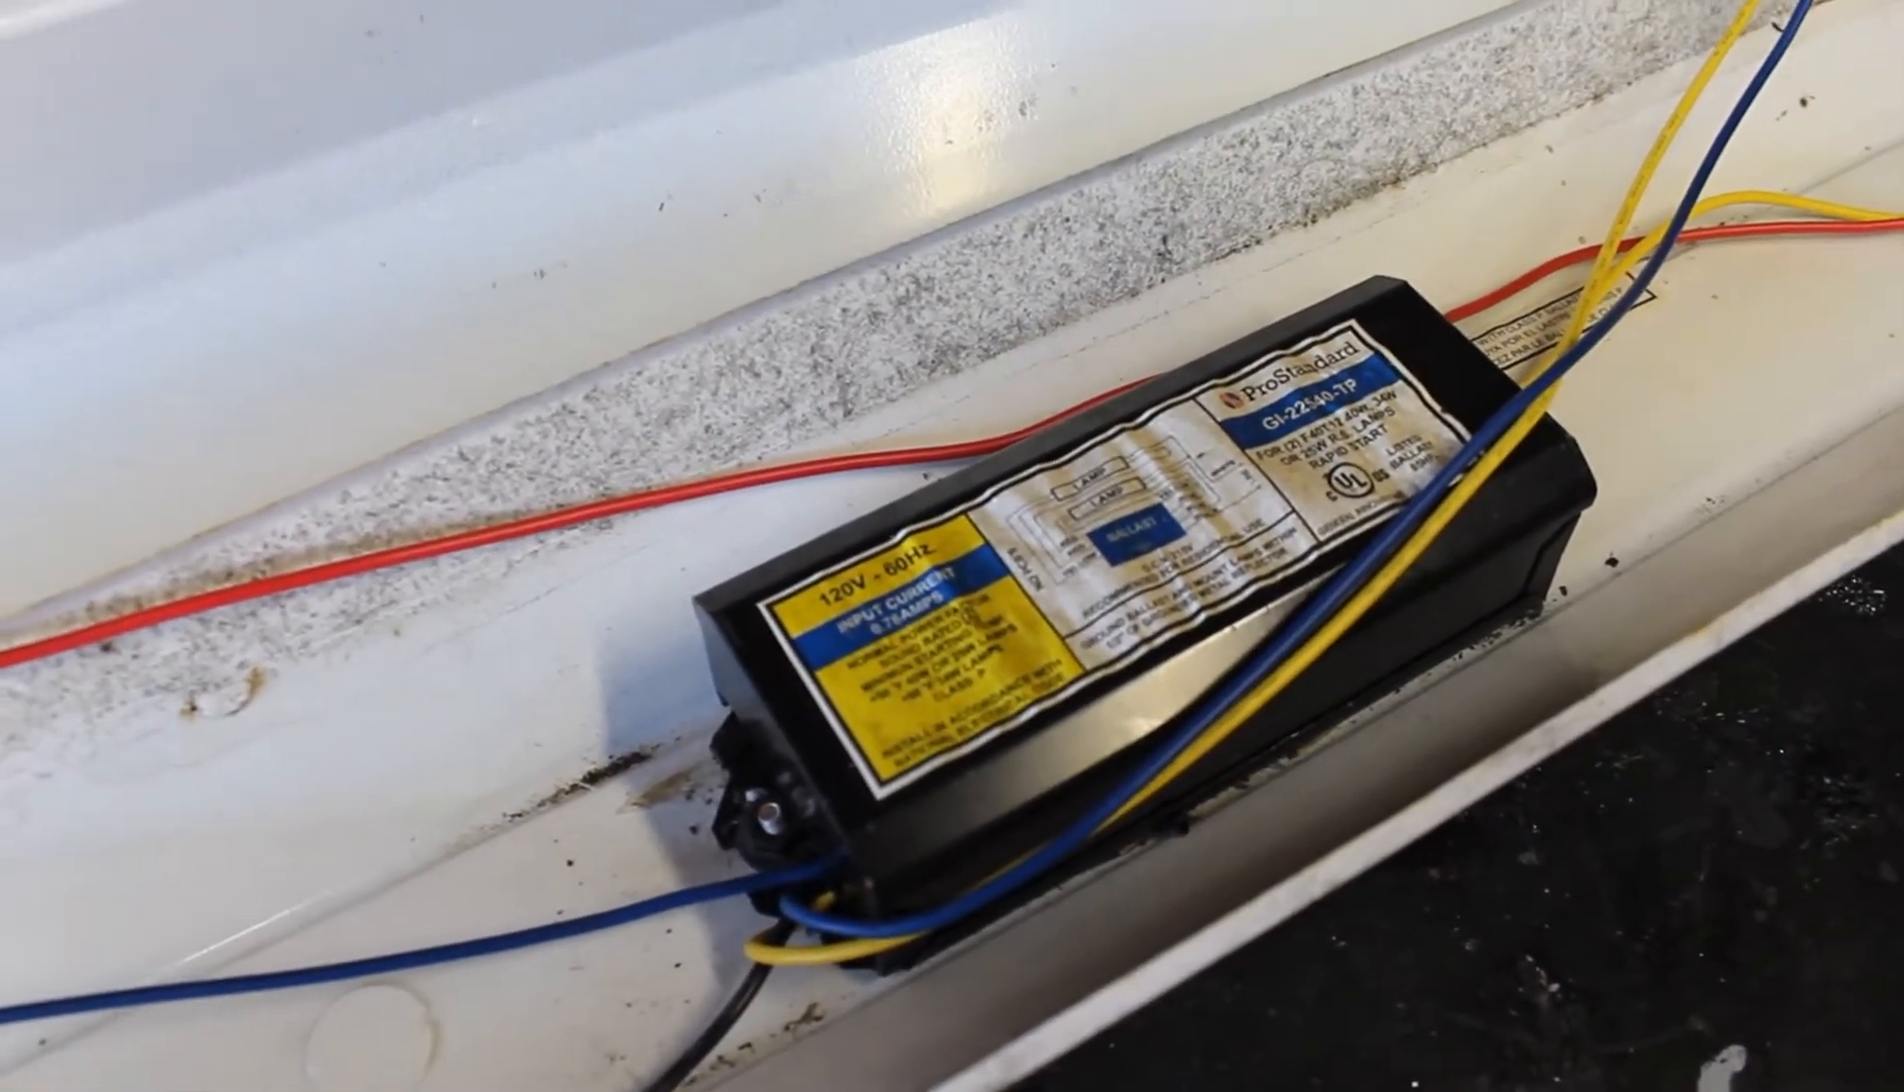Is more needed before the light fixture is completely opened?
No.